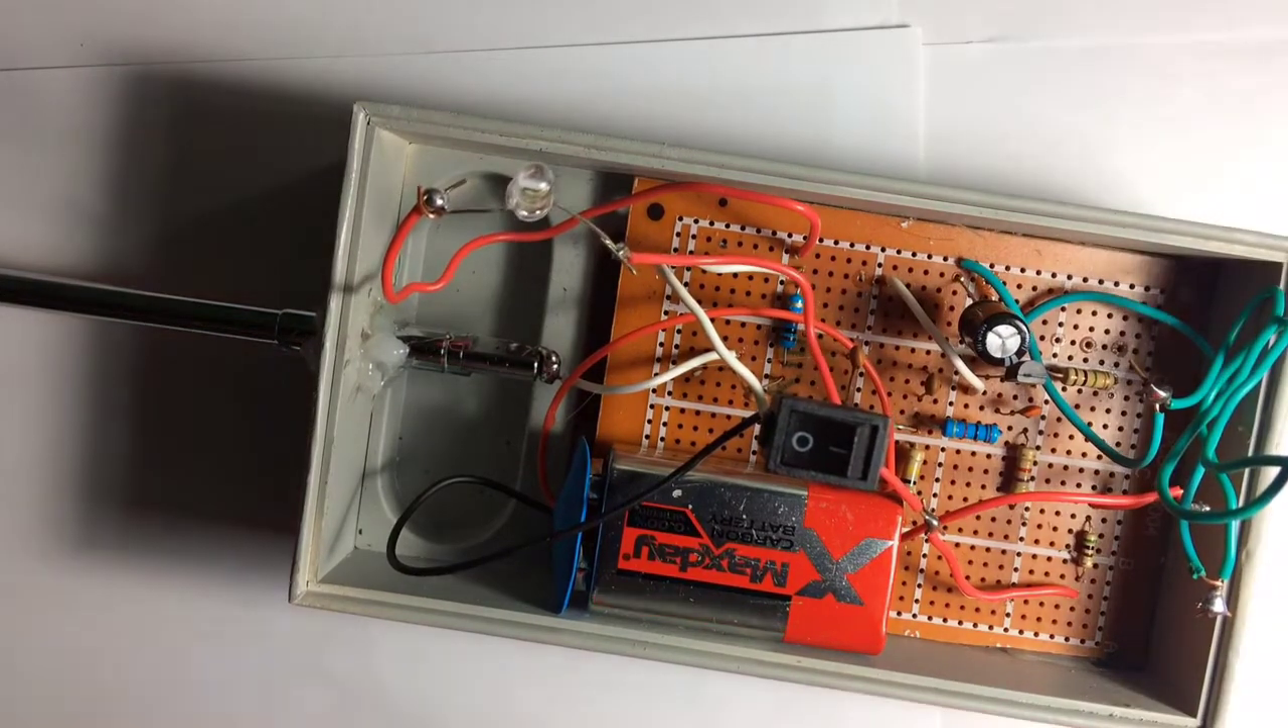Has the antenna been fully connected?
Yes.